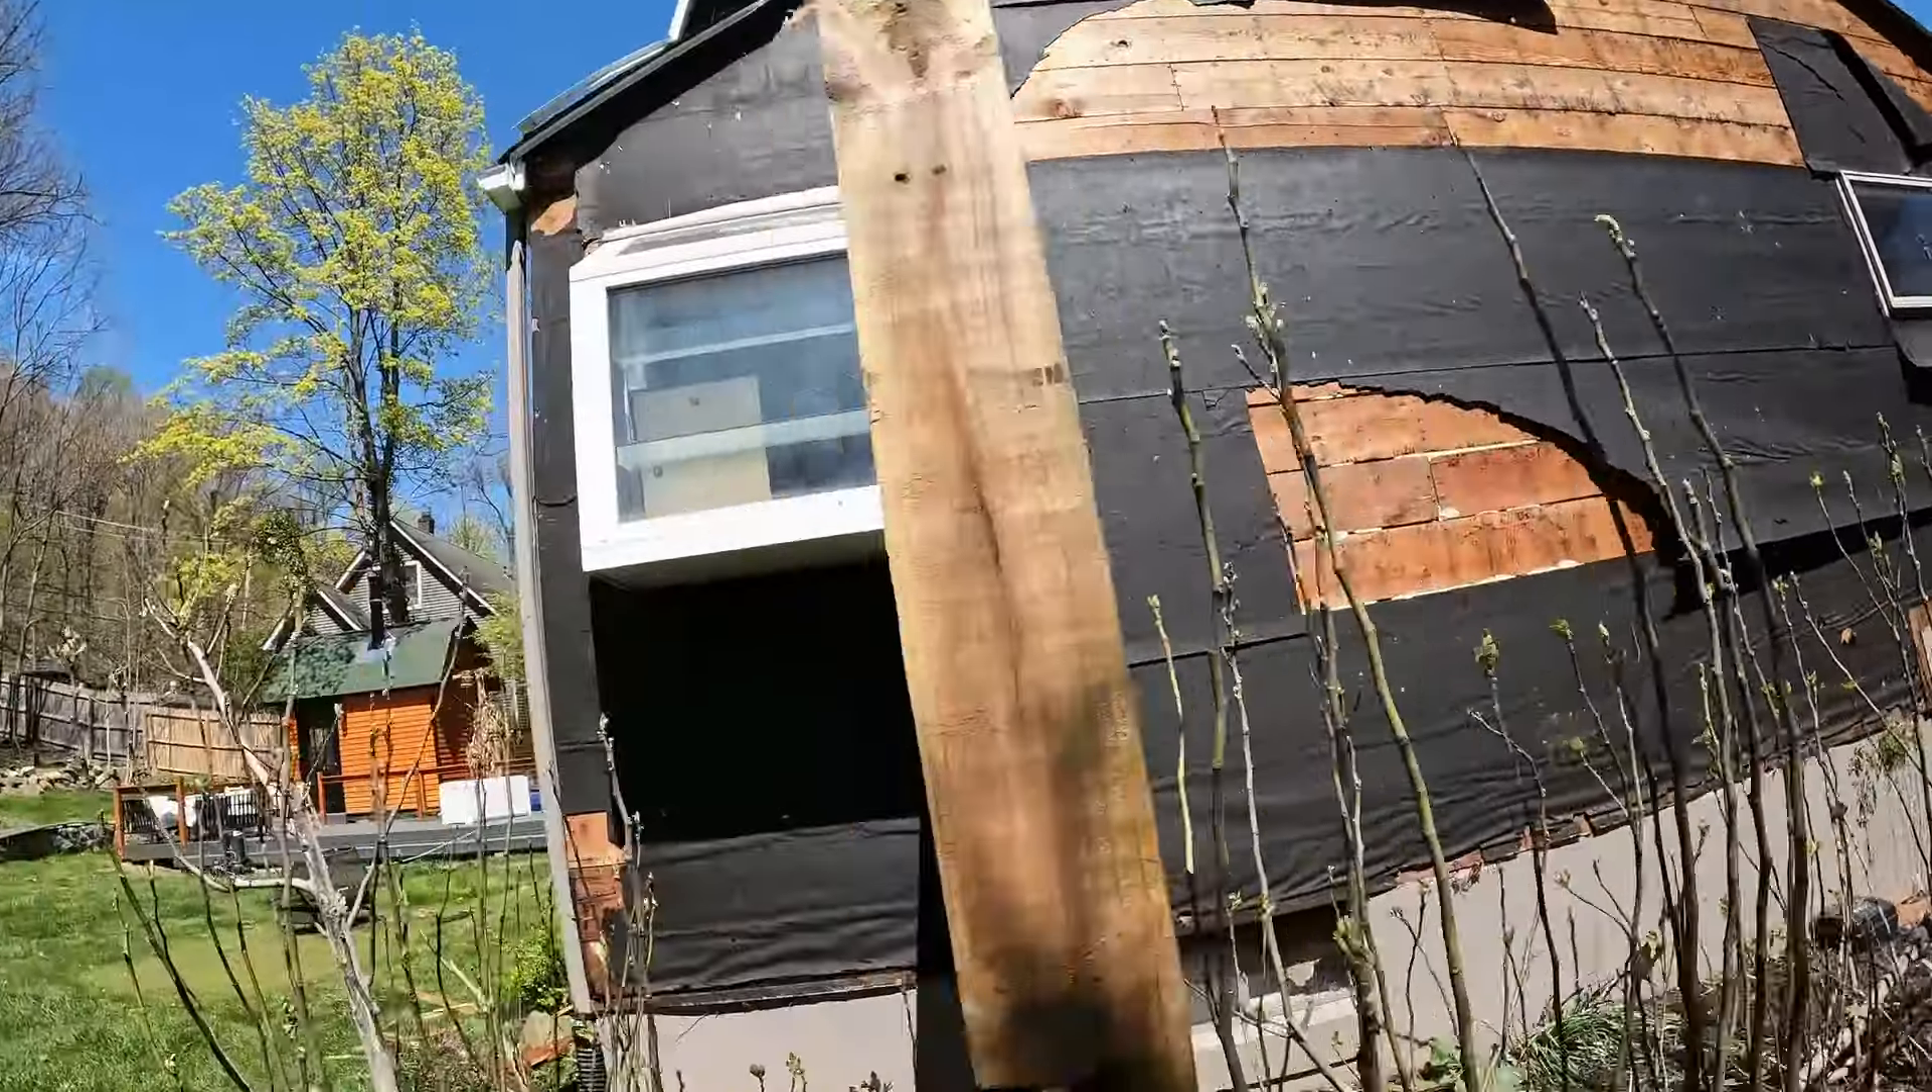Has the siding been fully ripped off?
Yes.